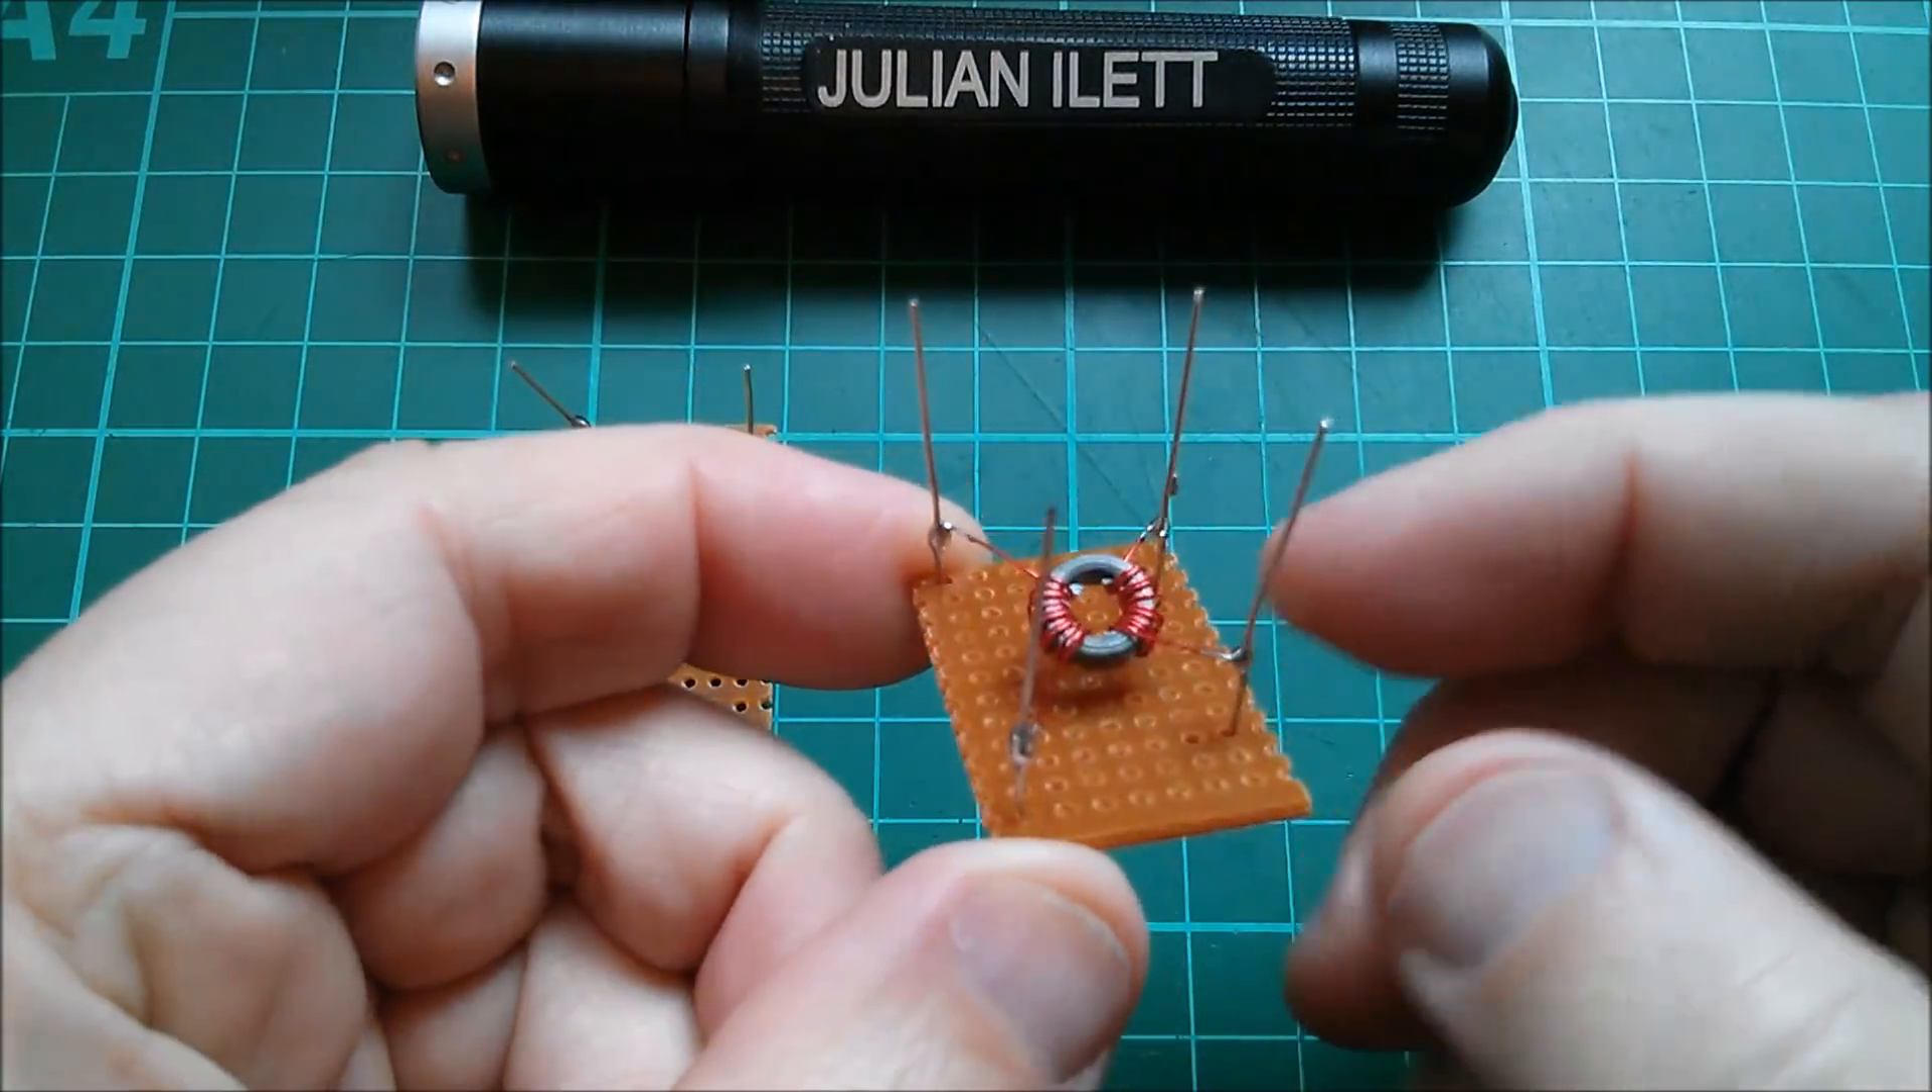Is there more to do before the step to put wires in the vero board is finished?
No.